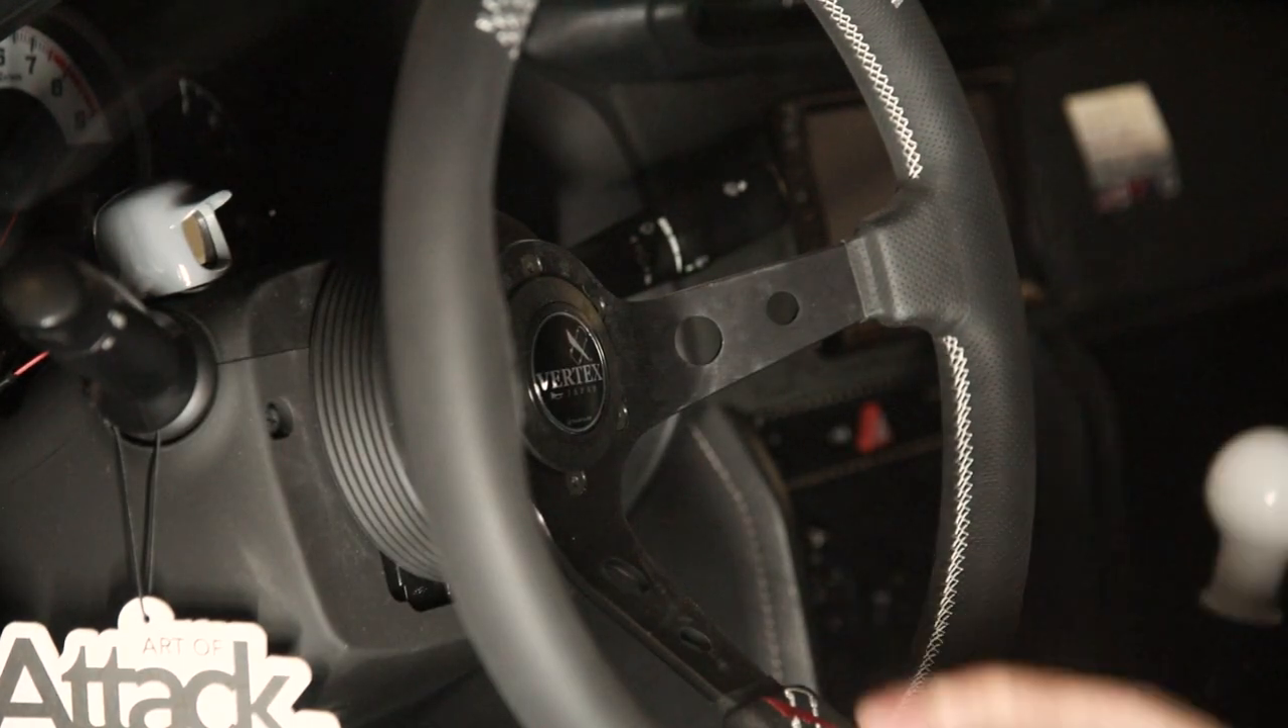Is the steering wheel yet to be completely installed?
No.